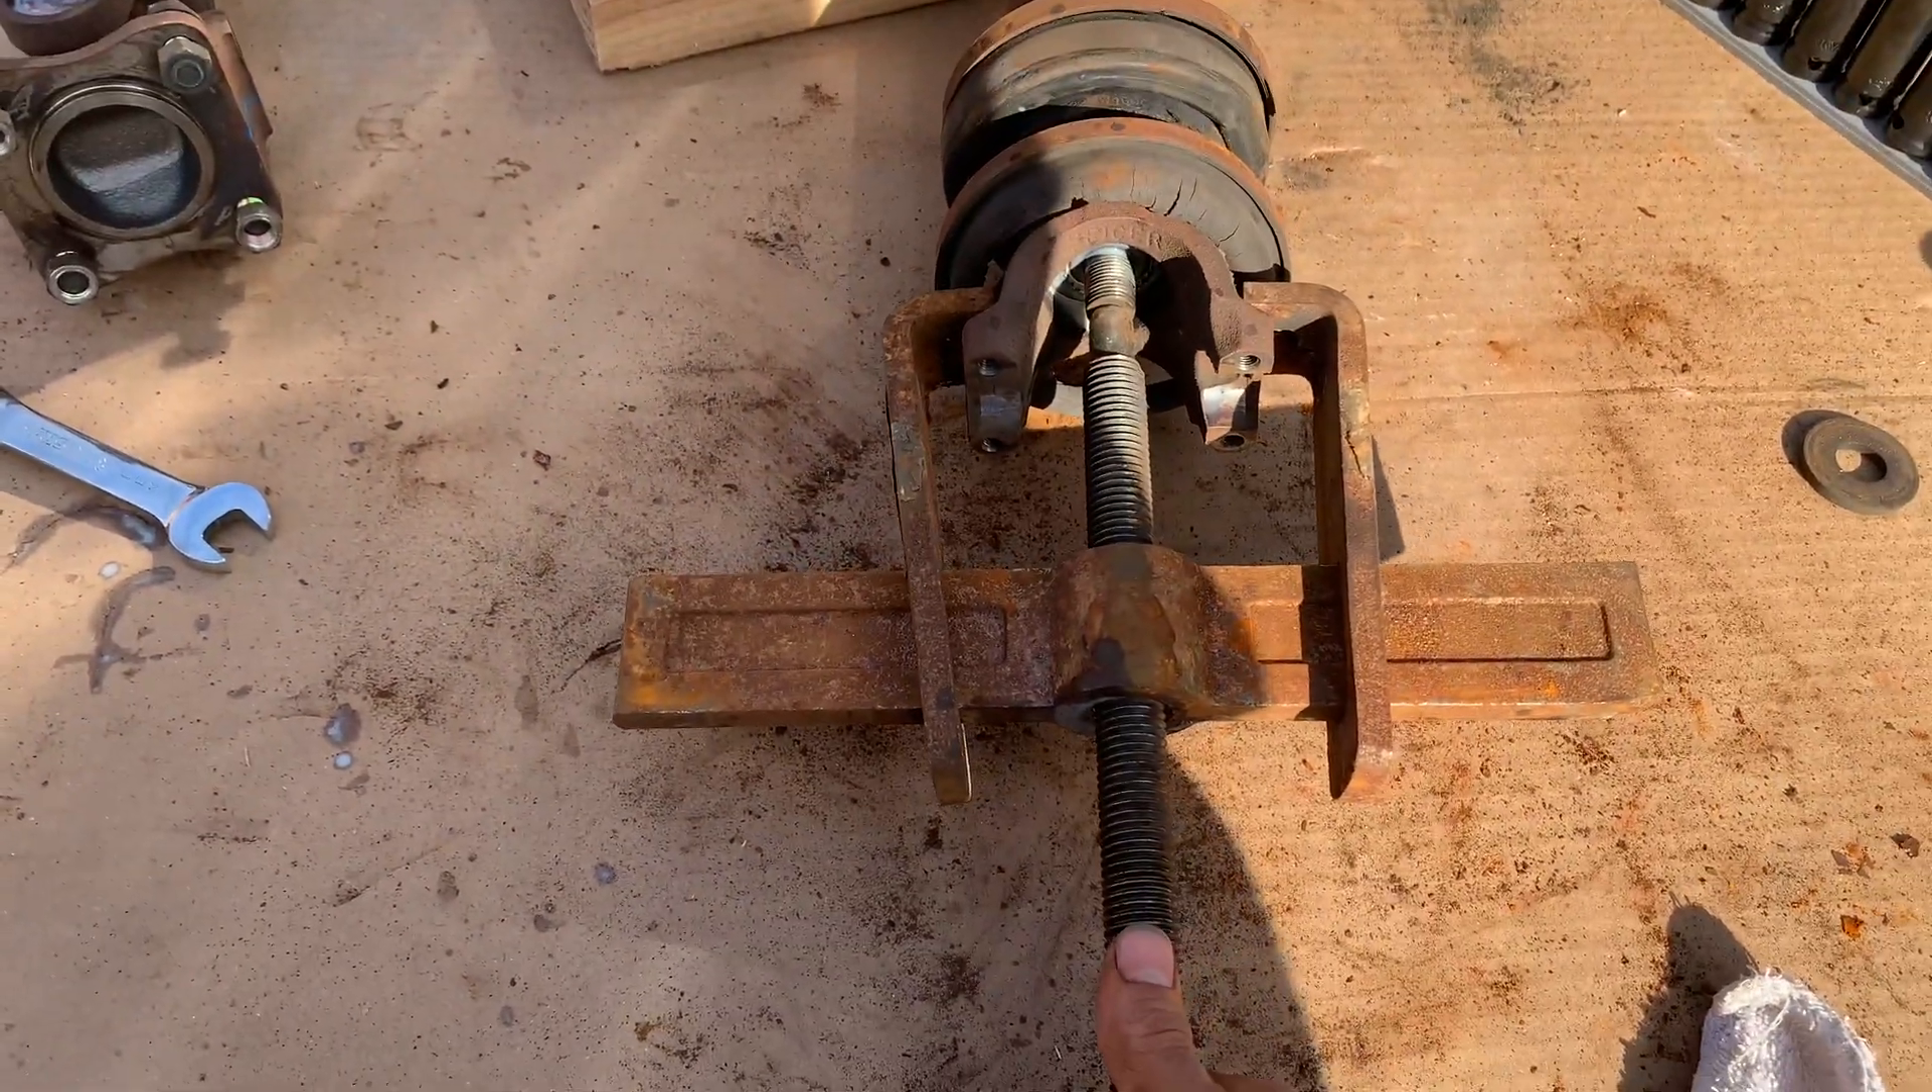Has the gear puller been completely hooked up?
Yes.